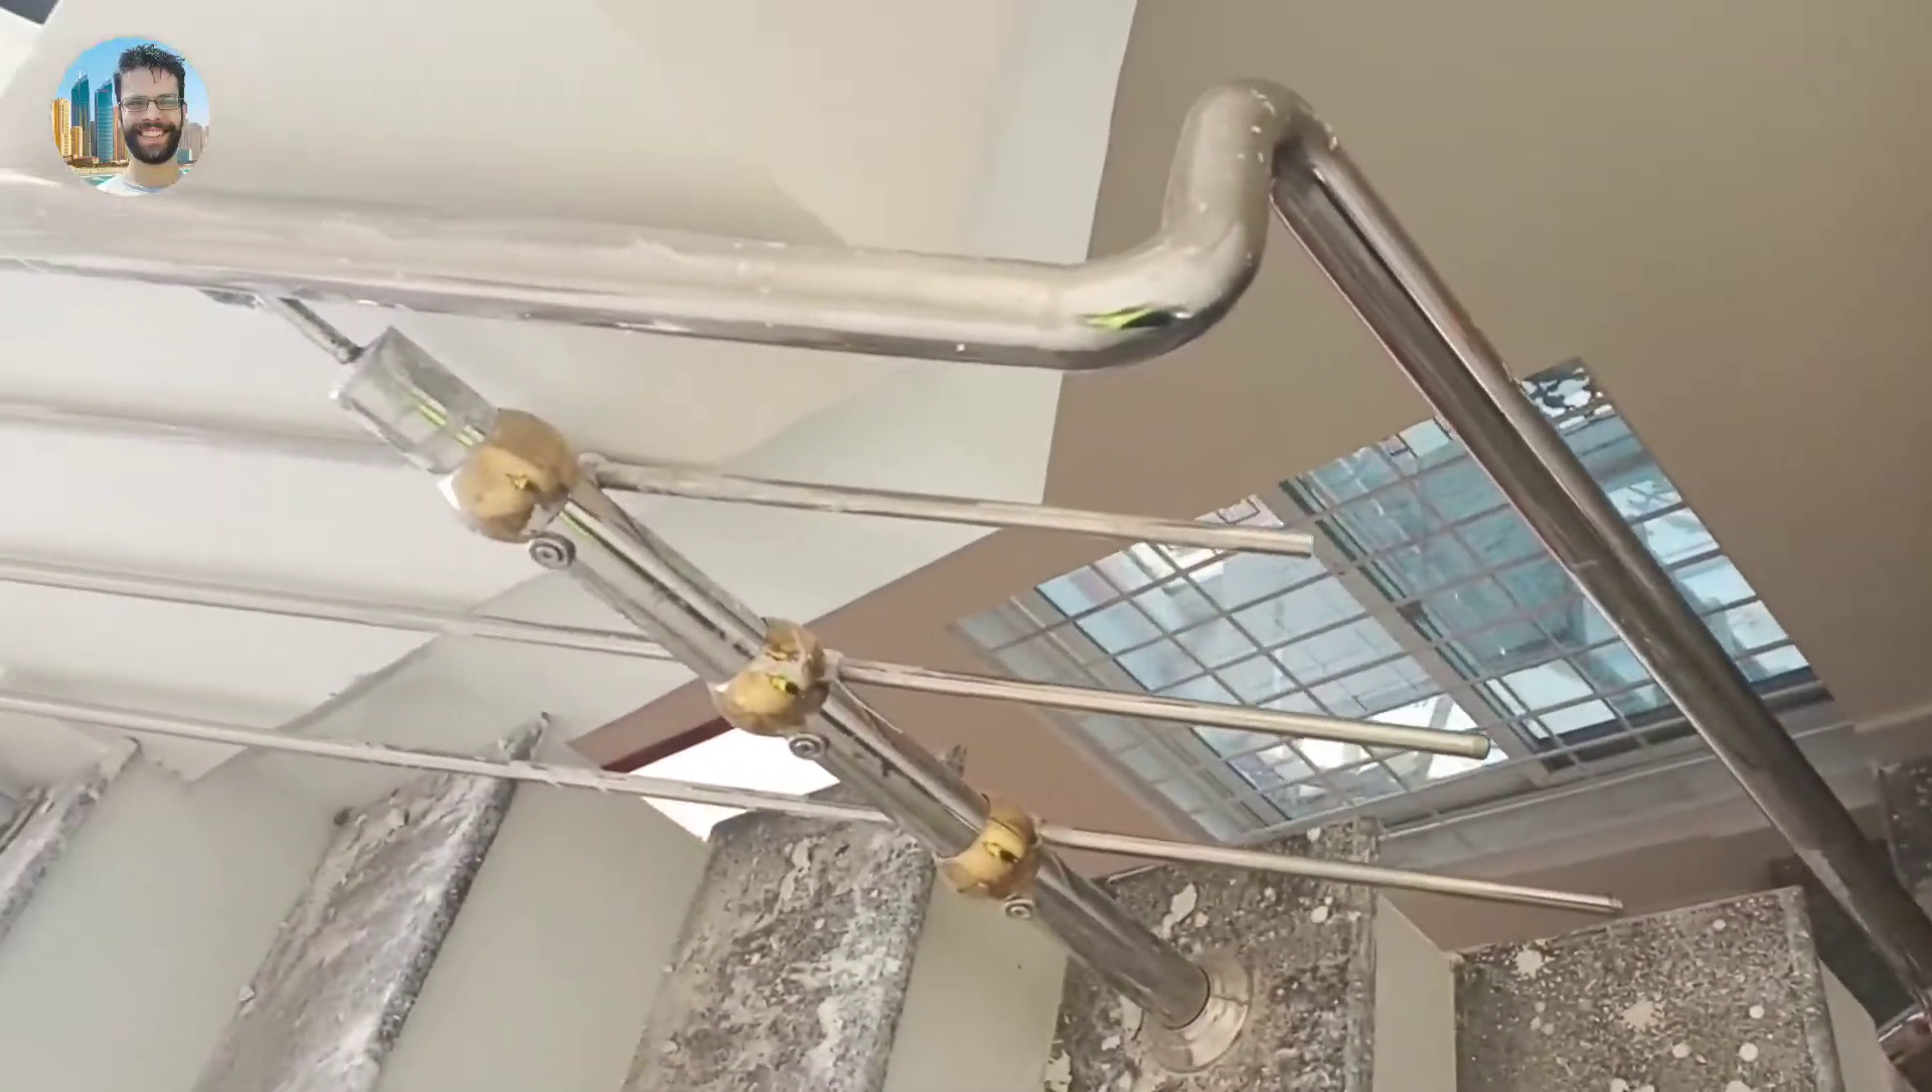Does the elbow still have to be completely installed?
No.